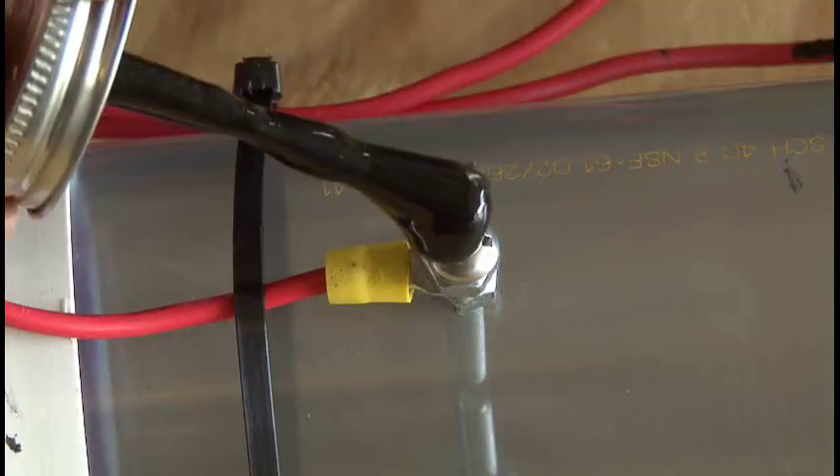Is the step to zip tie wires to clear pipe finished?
Yes.